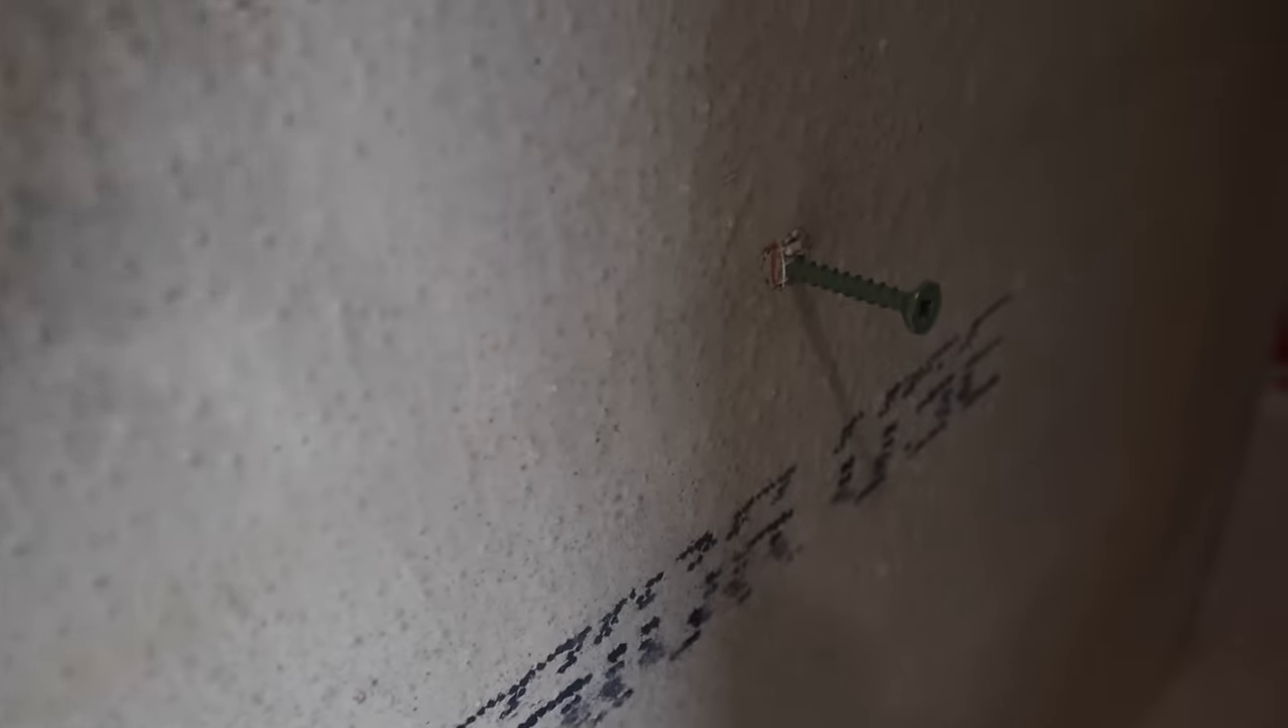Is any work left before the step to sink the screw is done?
Yes.